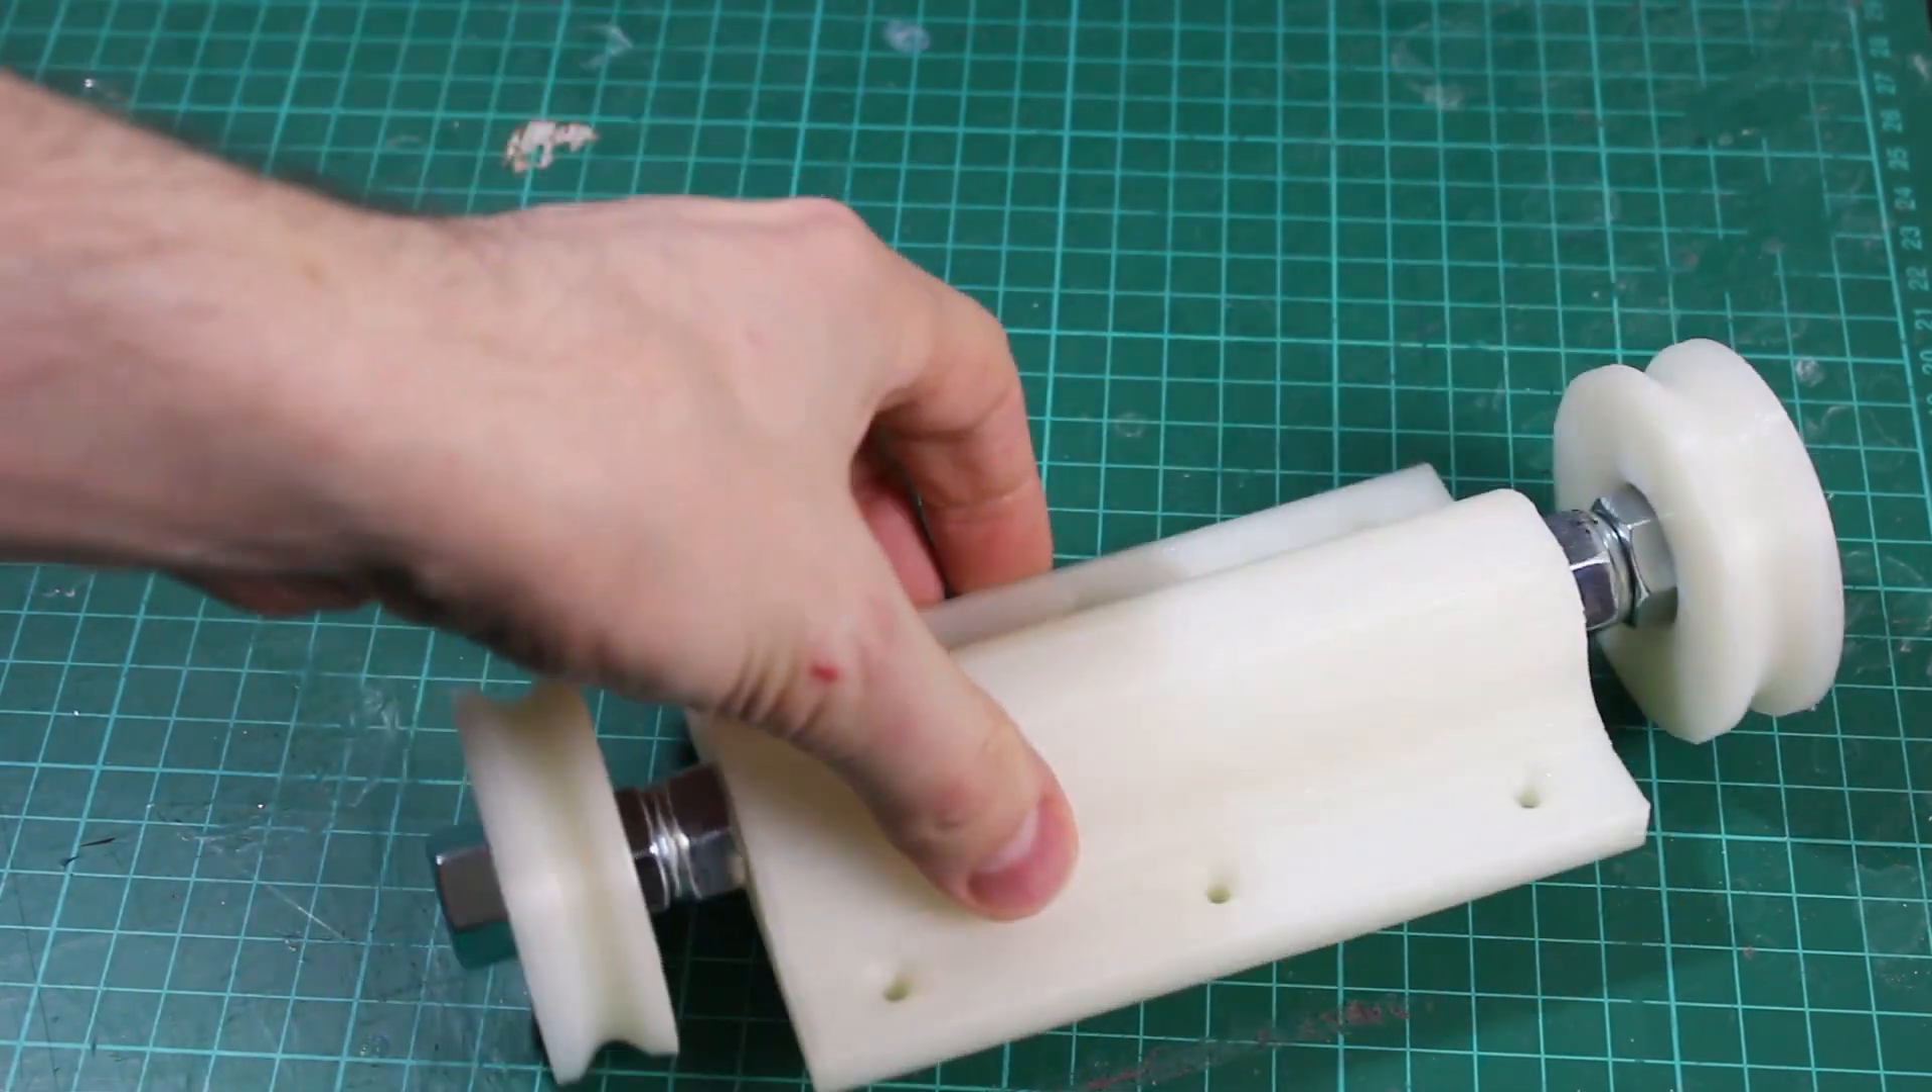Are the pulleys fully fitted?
Yes.